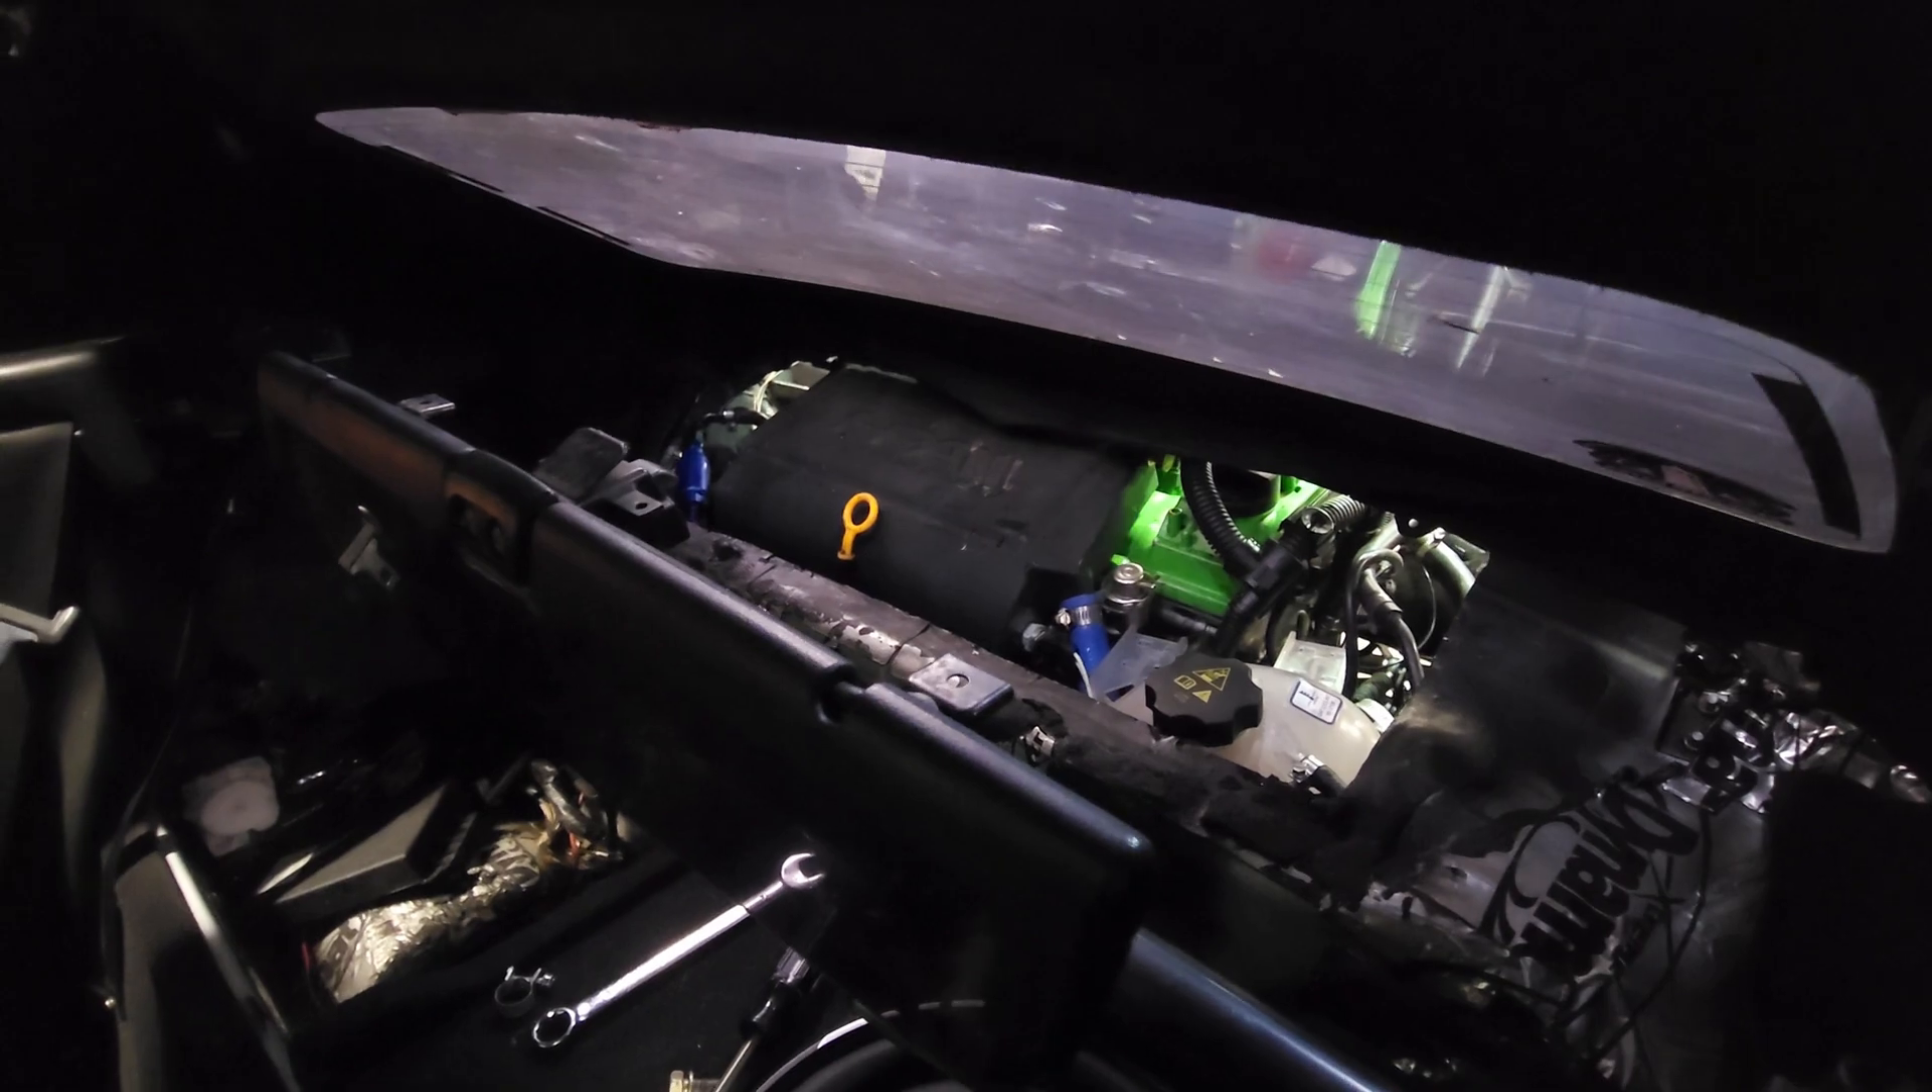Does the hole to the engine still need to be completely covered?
Yes.